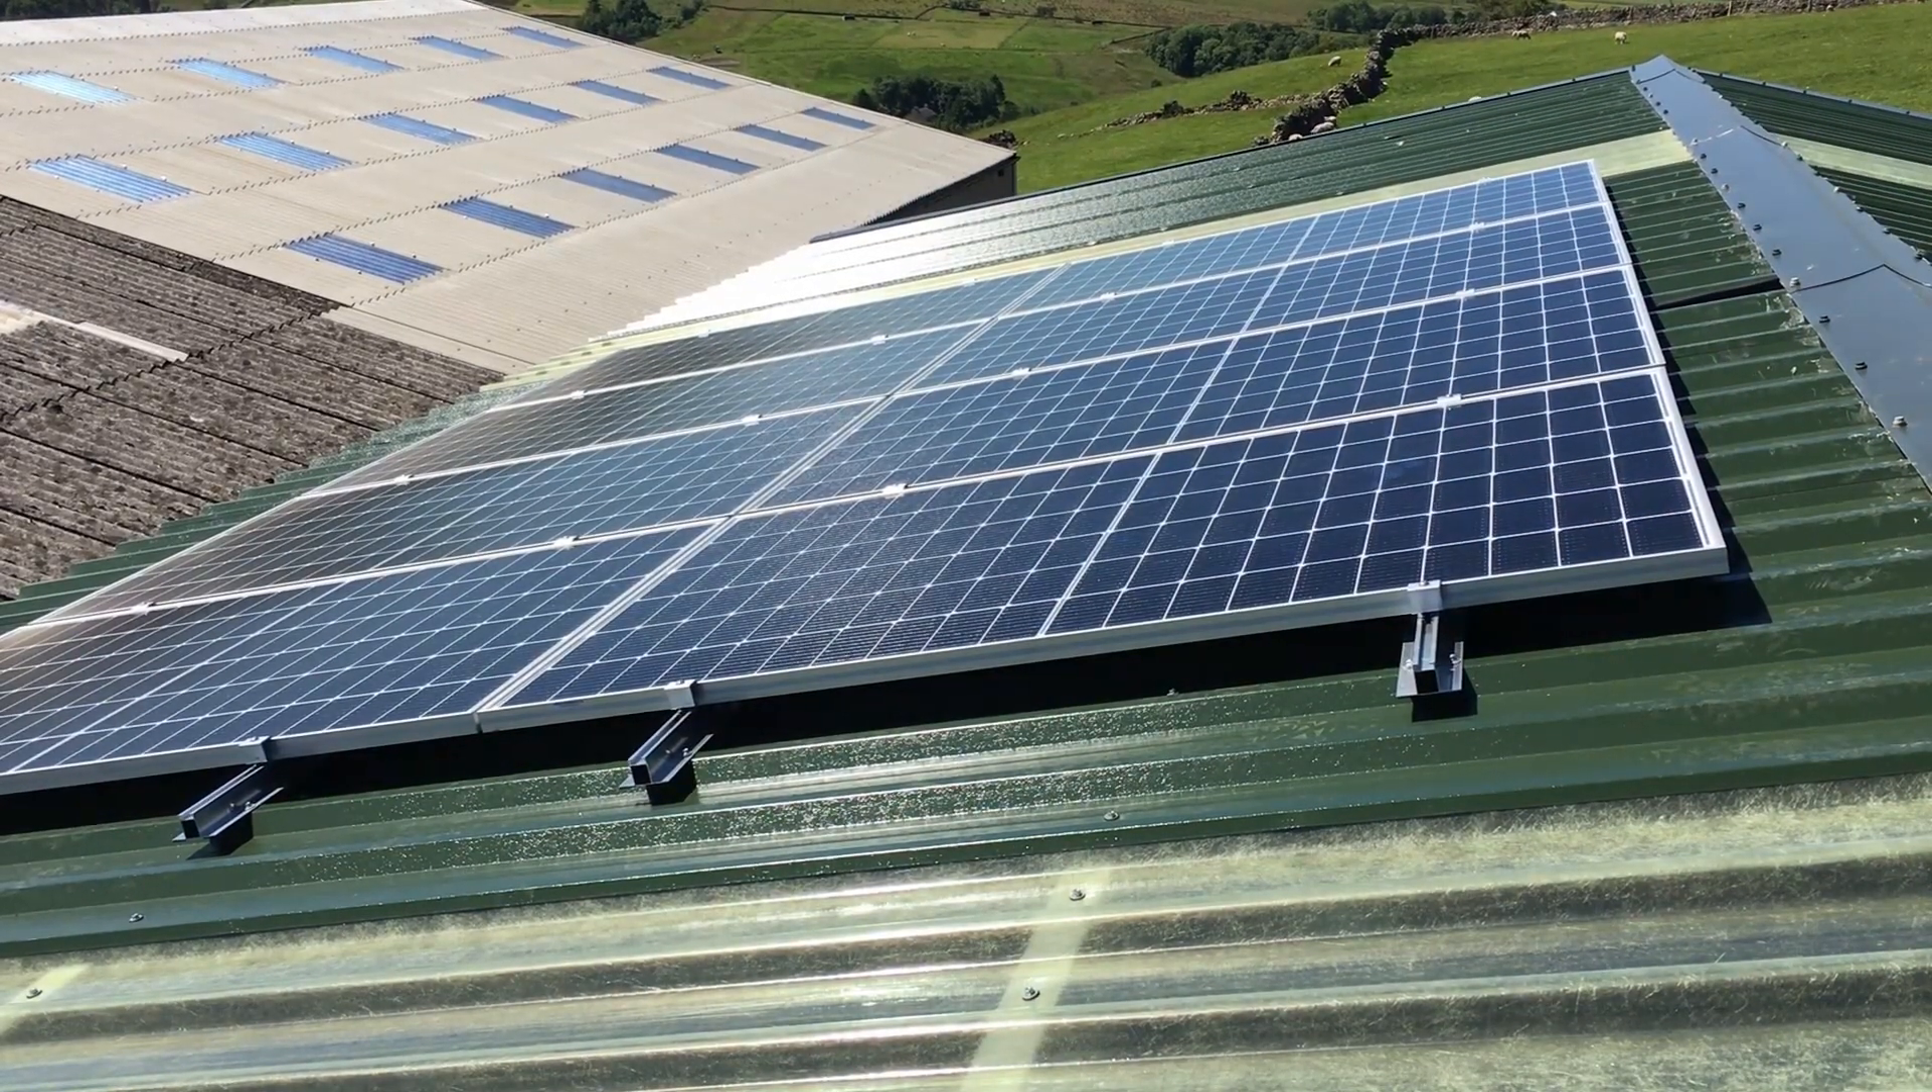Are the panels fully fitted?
Yes.